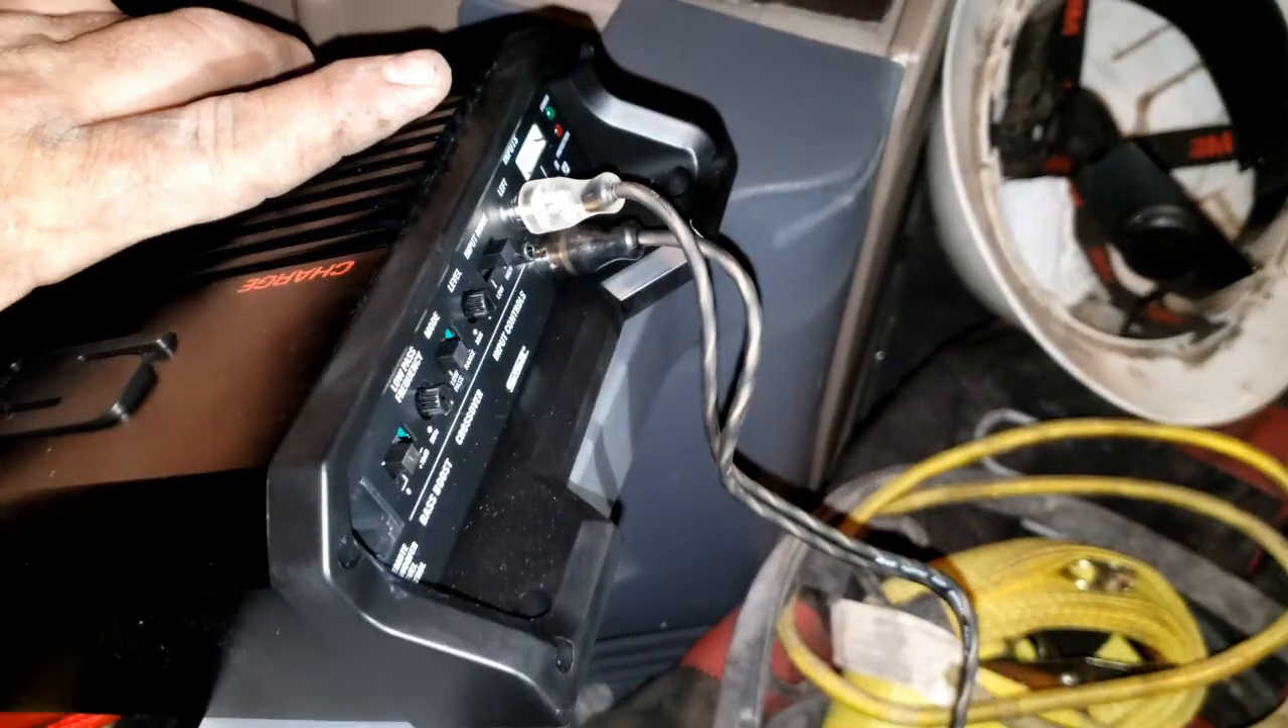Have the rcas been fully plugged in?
Yes.